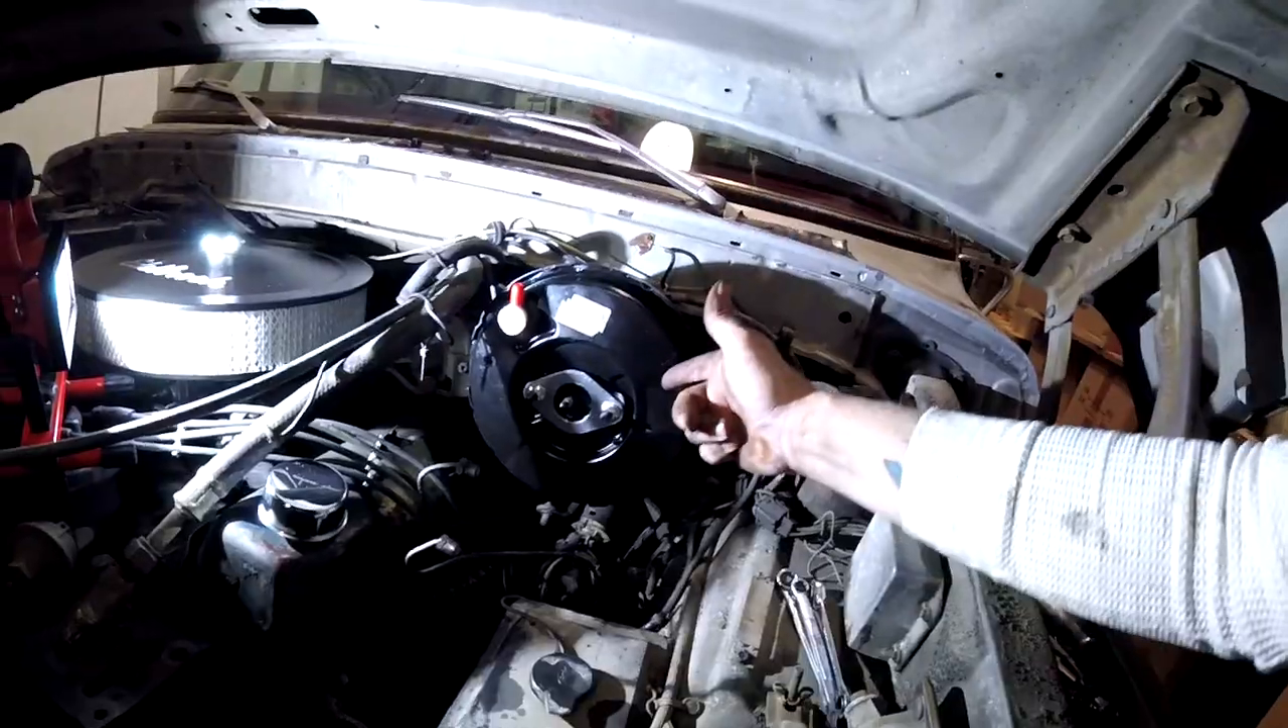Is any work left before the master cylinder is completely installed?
Yes.